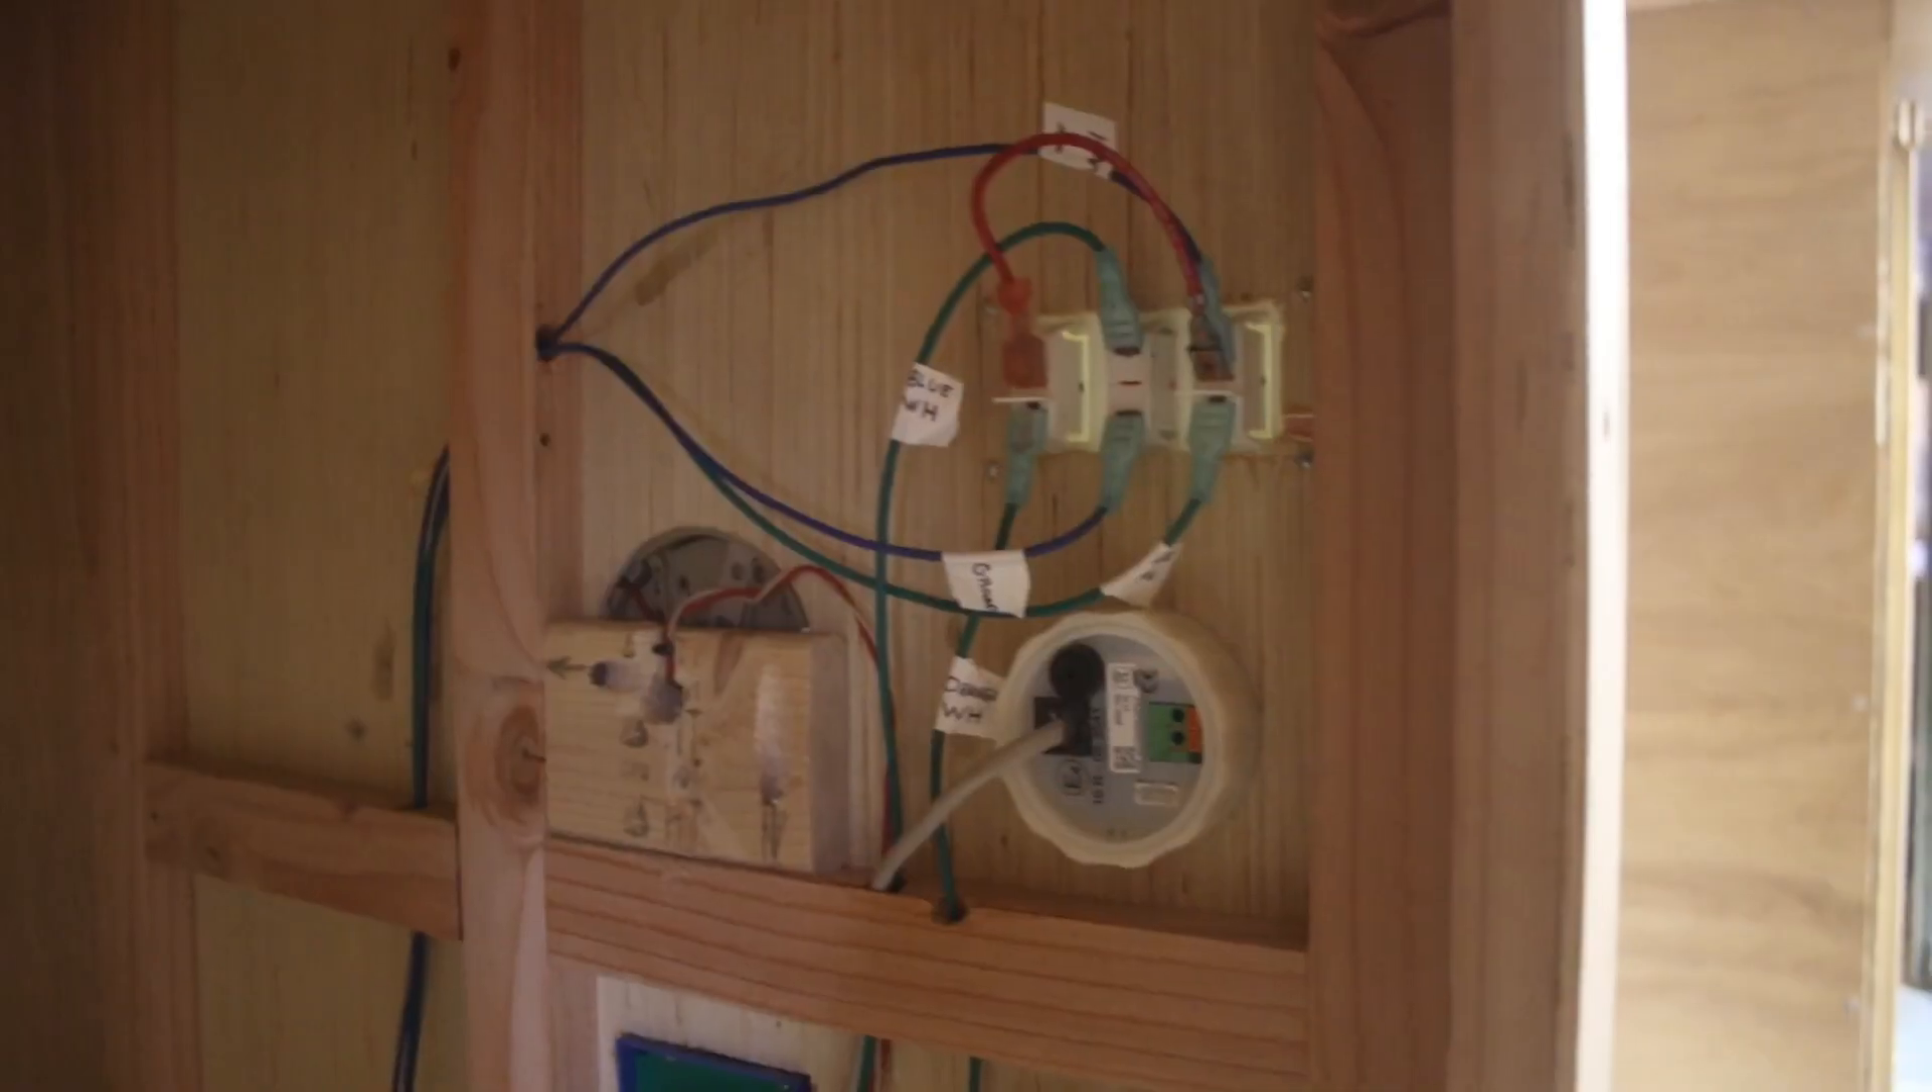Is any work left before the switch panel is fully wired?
No.